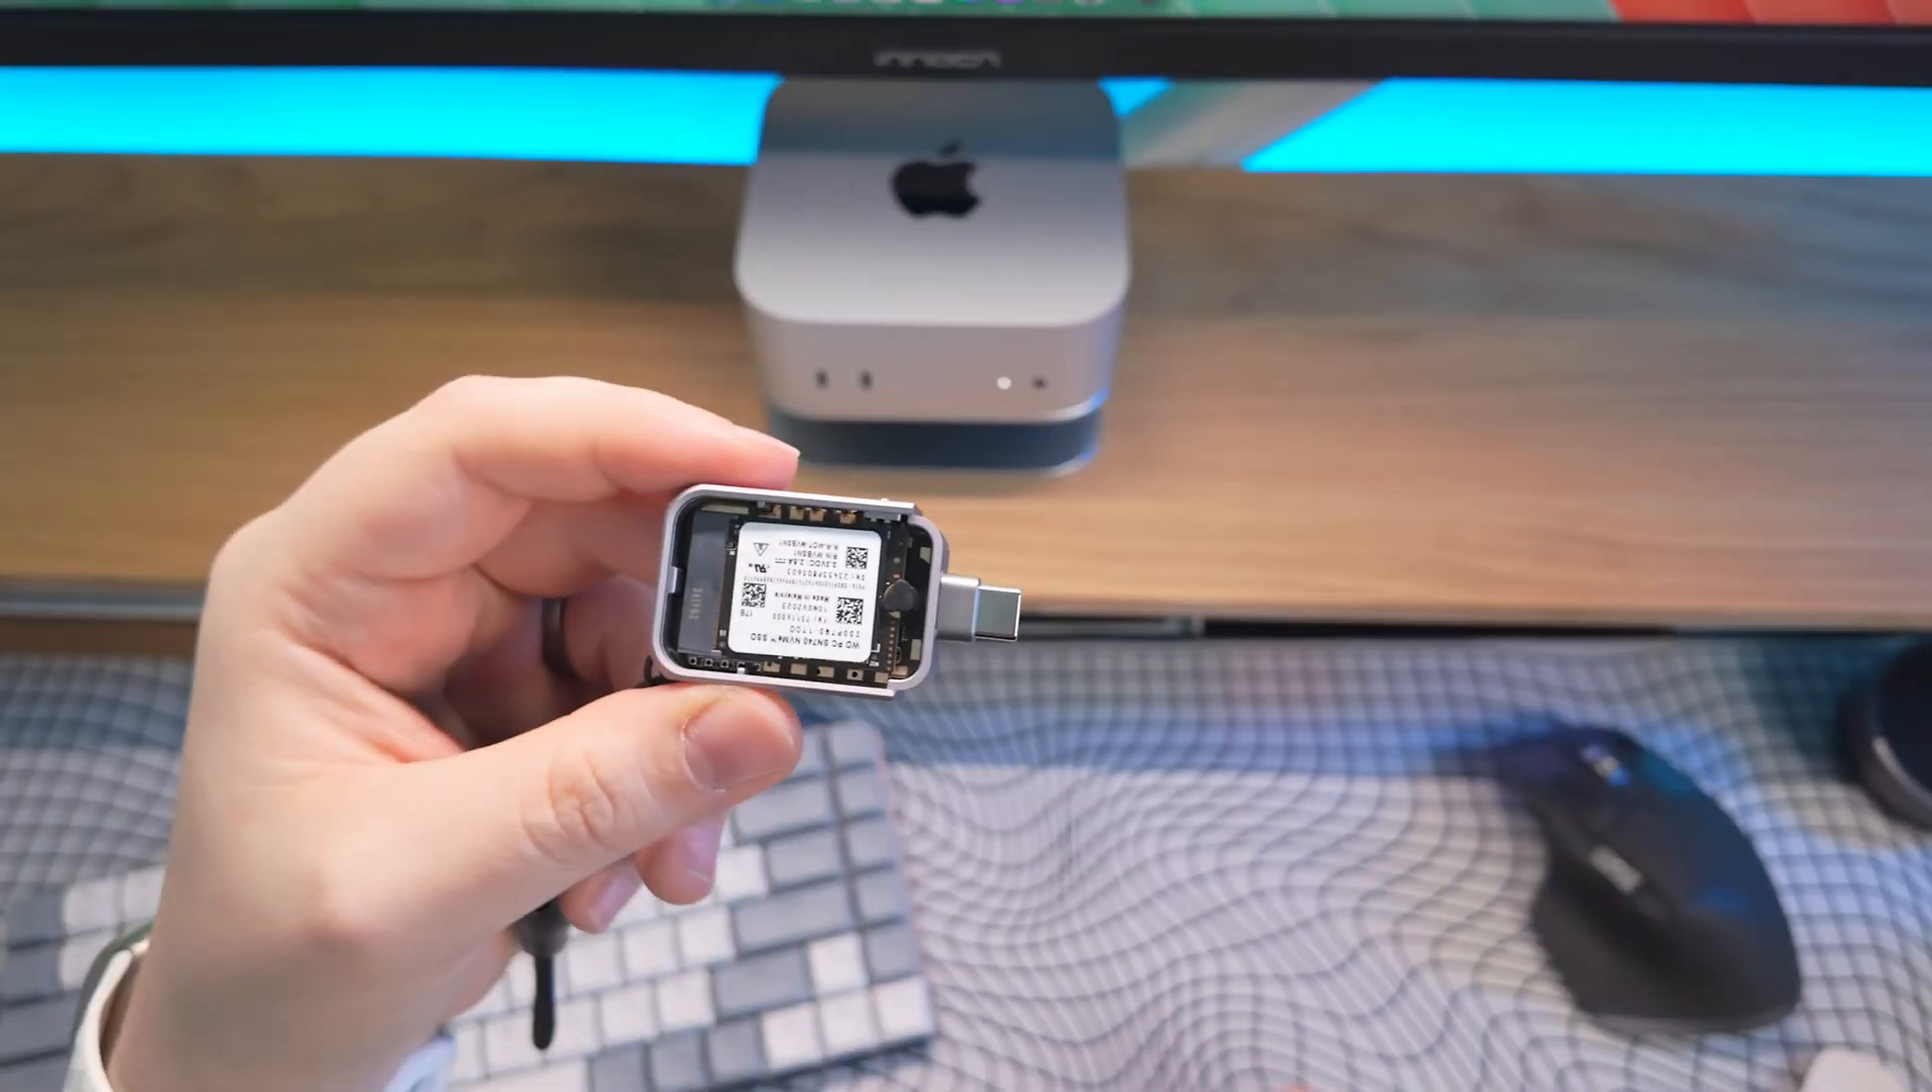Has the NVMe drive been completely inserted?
Yes.